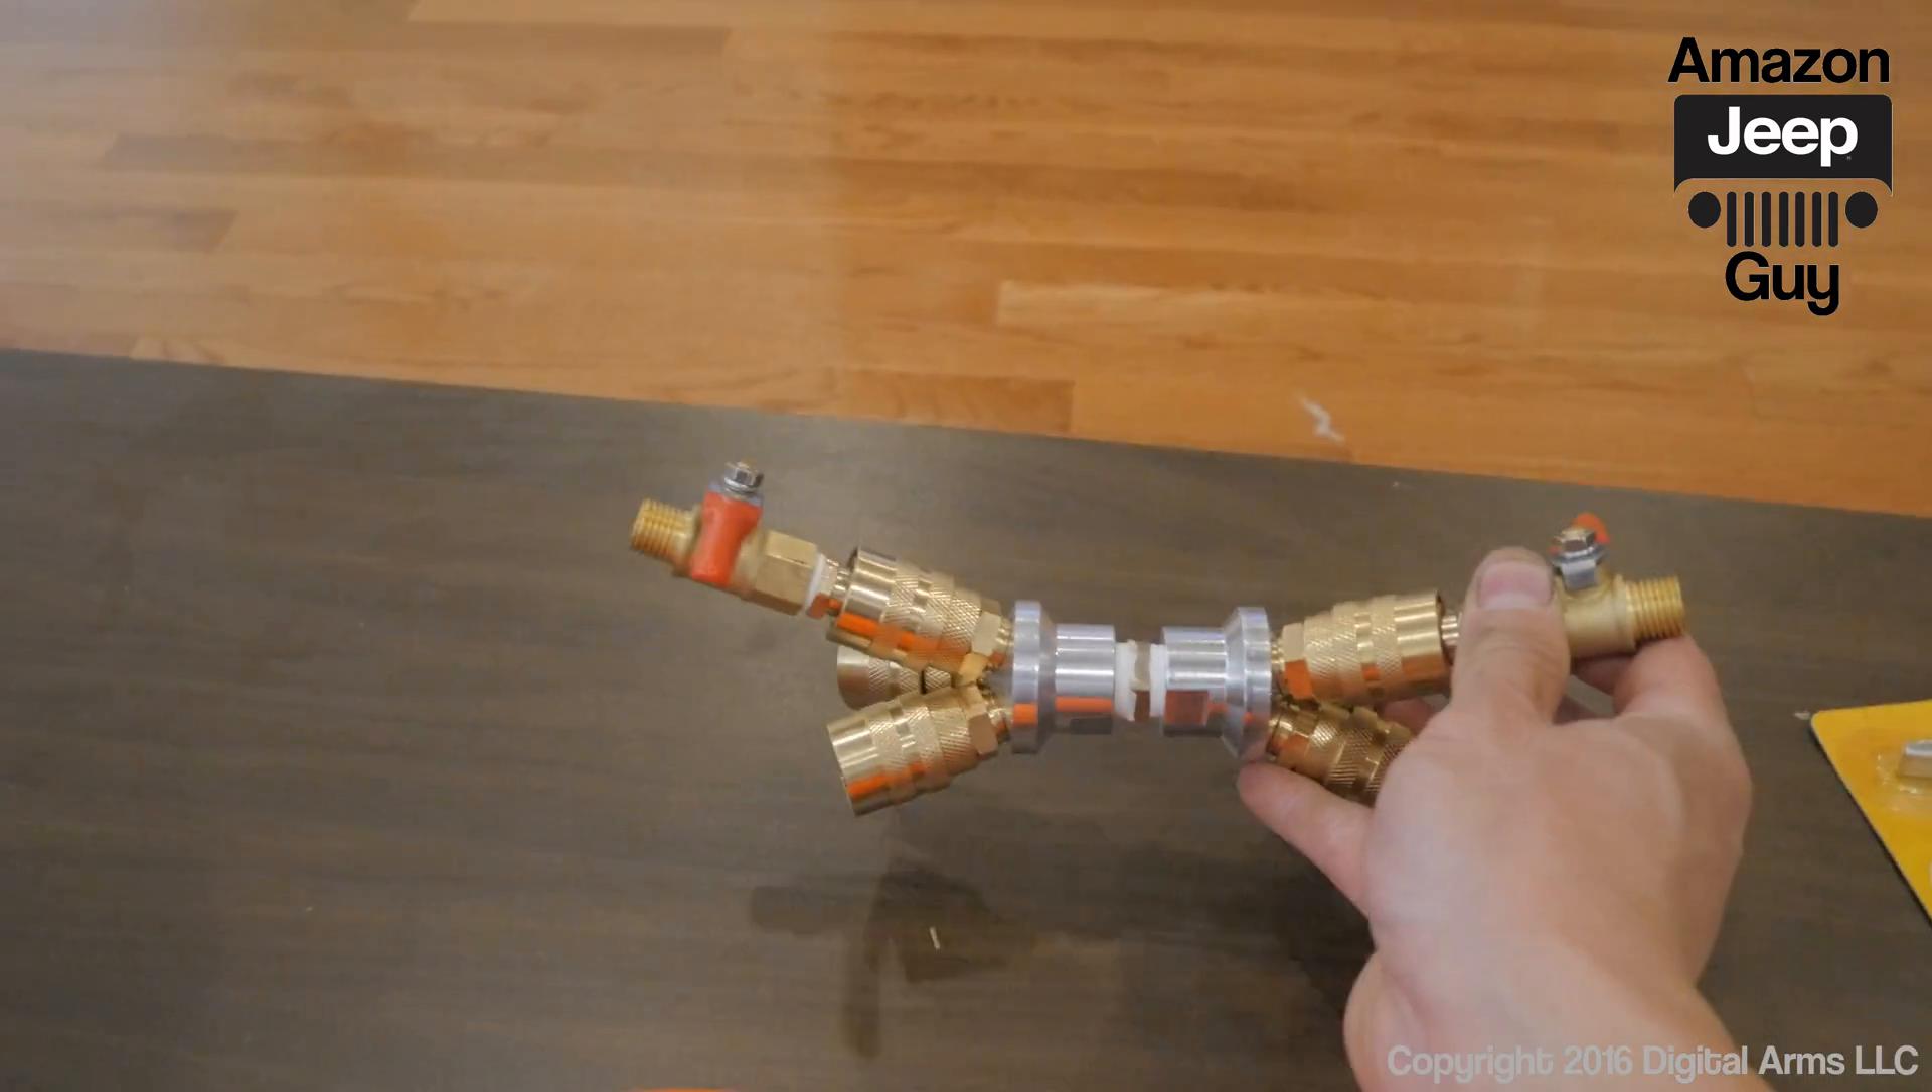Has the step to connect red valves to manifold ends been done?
Yes.